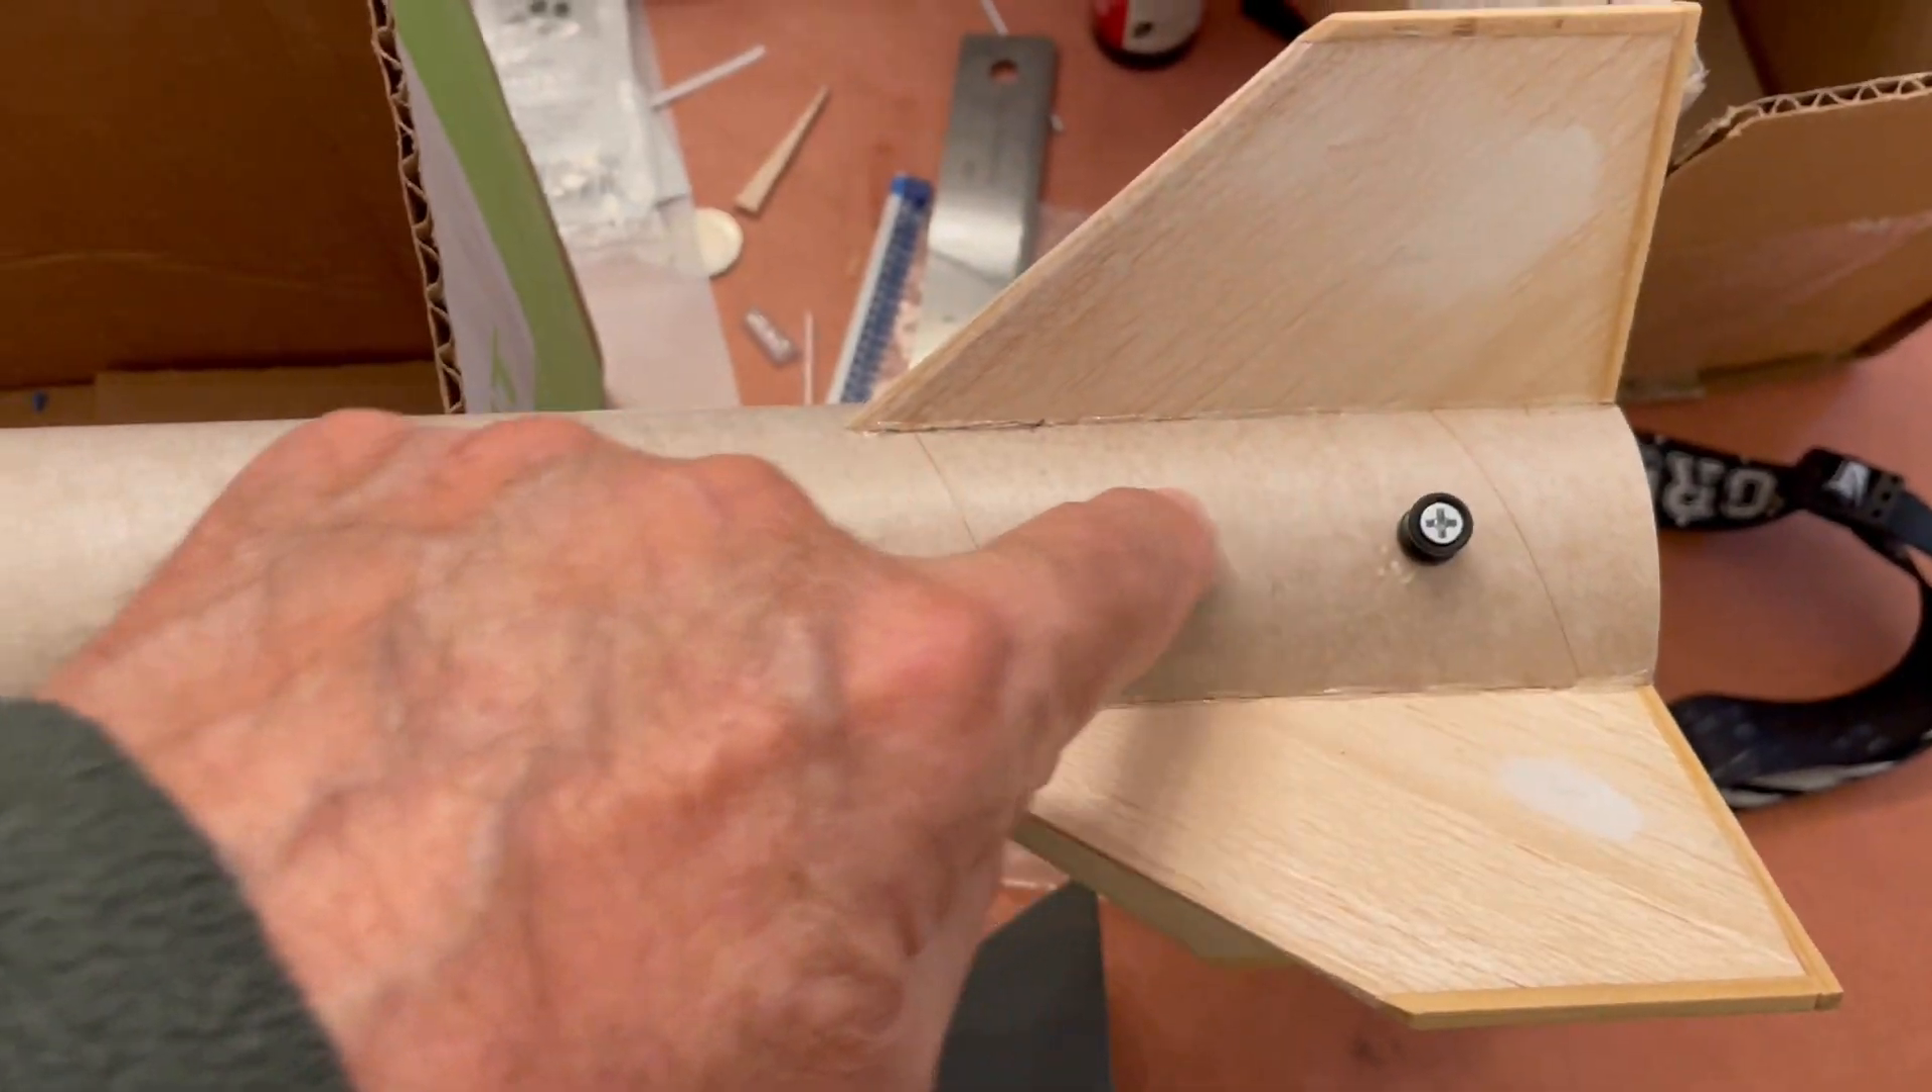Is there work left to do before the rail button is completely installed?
No.